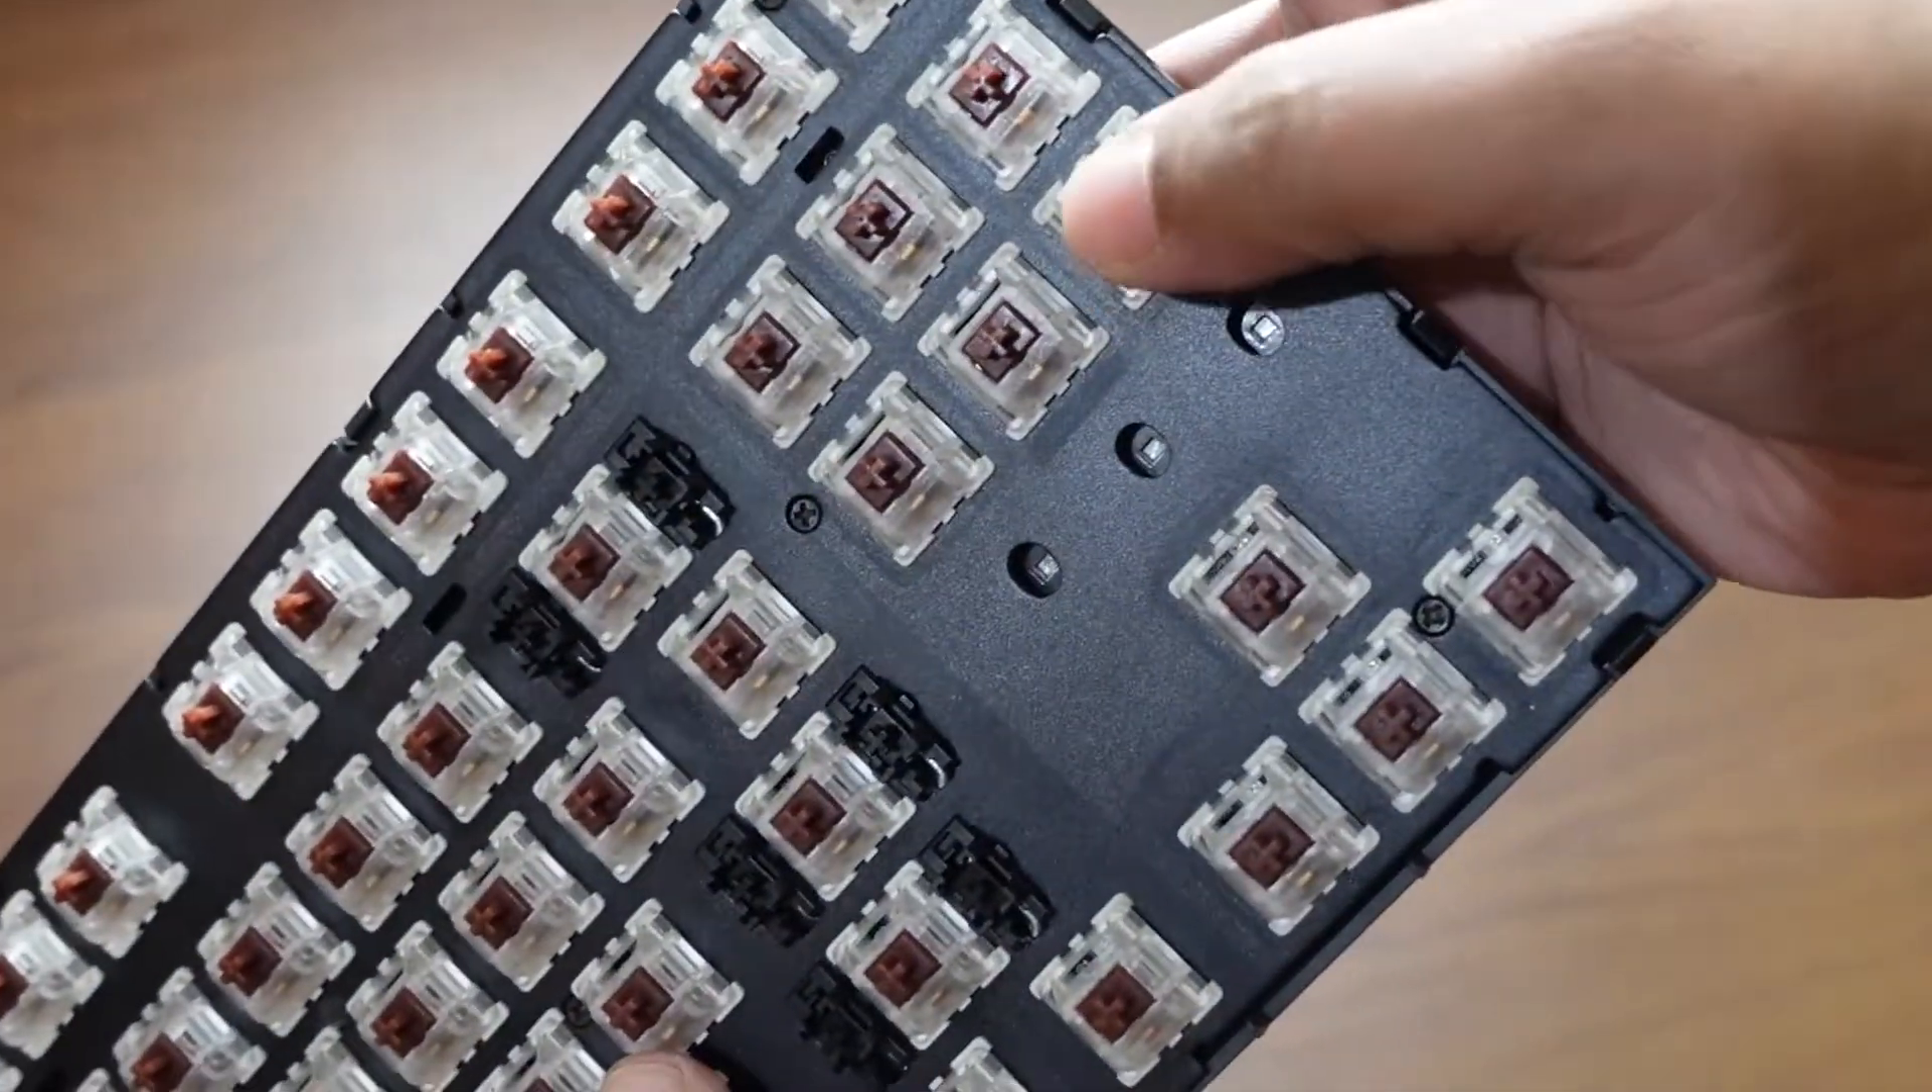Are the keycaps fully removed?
Yes.